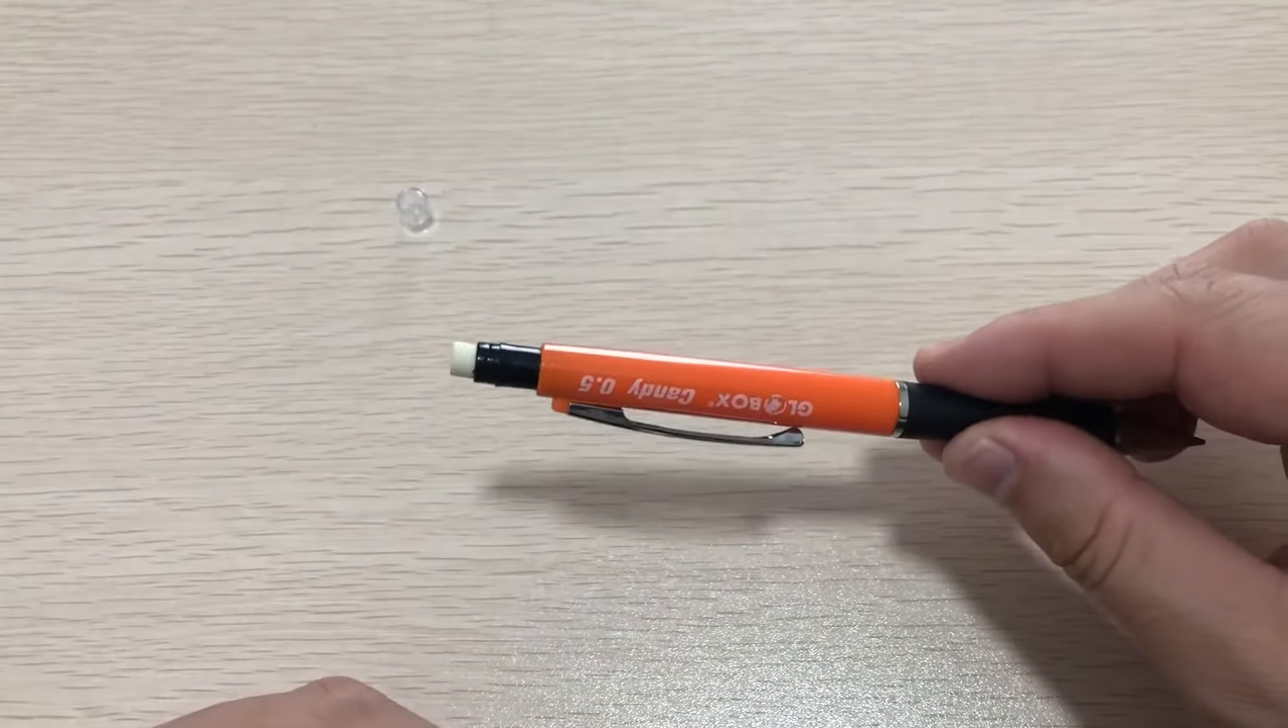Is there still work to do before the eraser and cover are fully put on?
Yes.